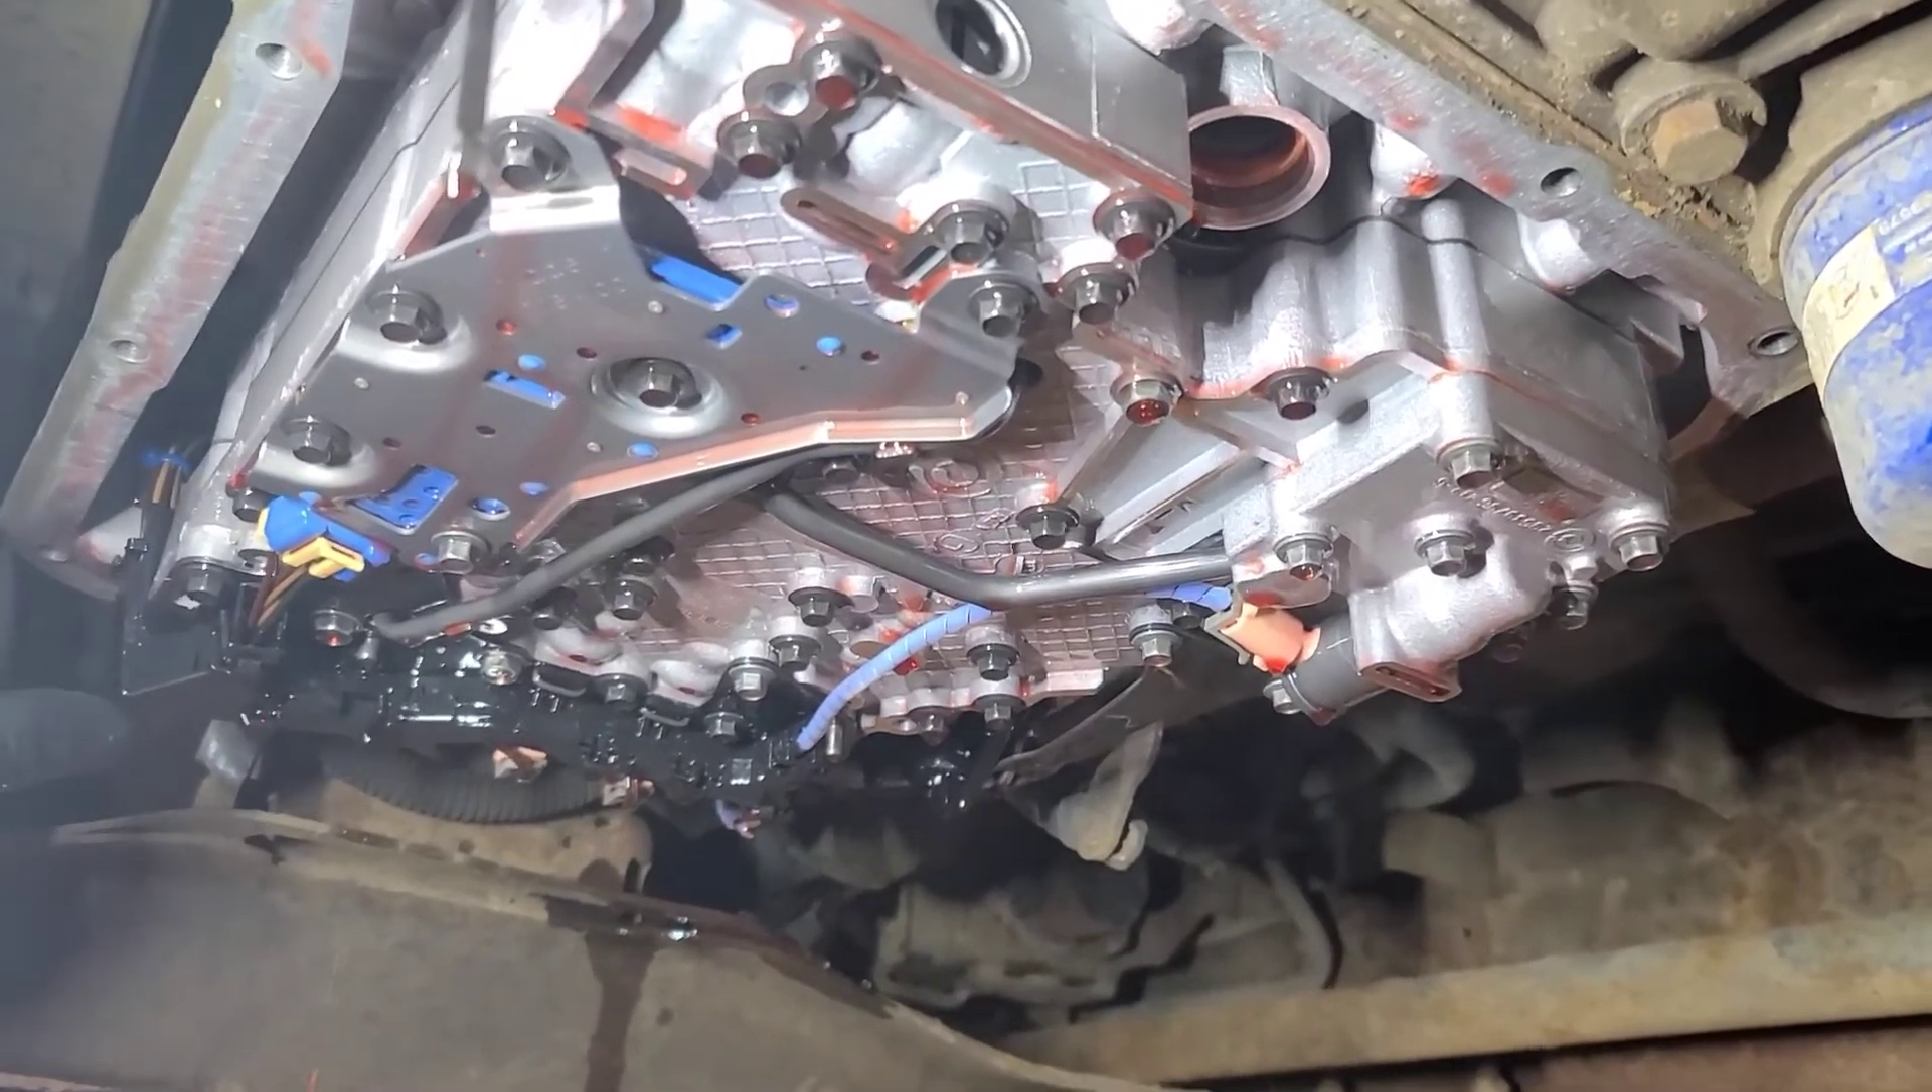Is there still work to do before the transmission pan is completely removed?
No.